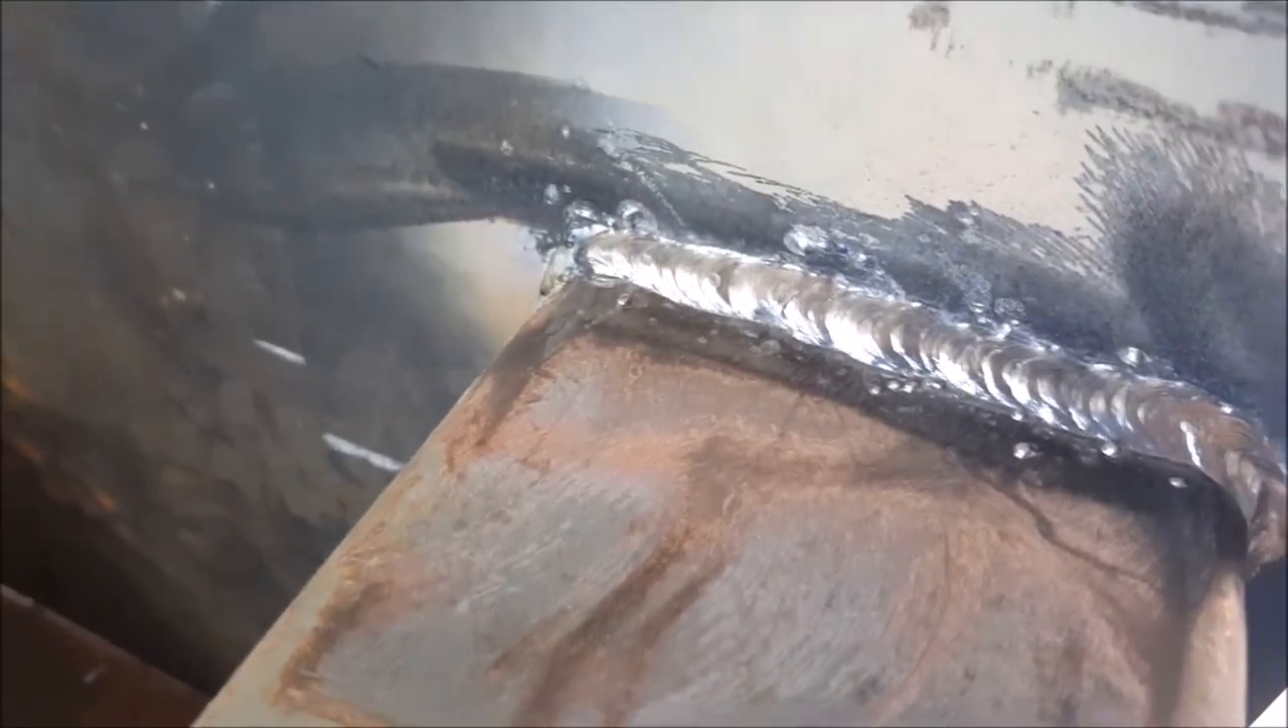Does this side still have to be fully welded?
No.